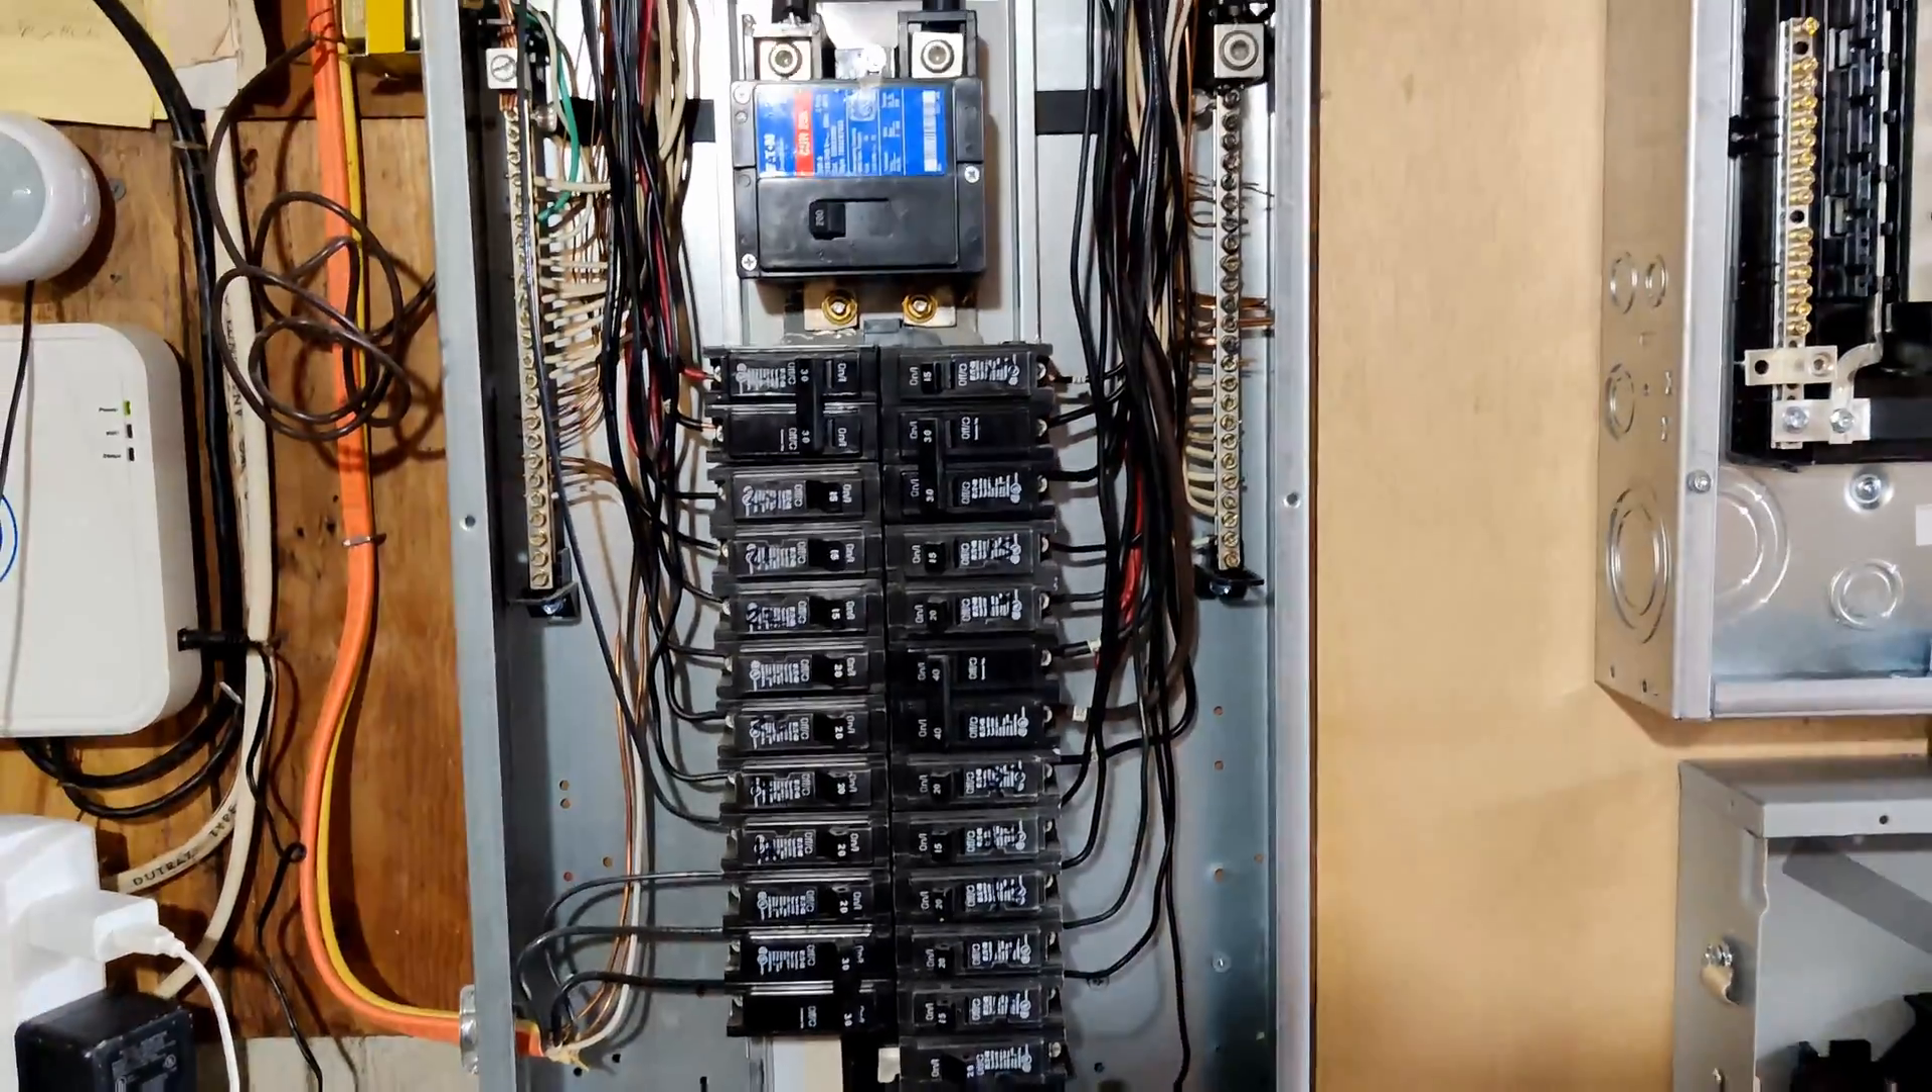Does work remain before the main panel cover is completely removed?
No.